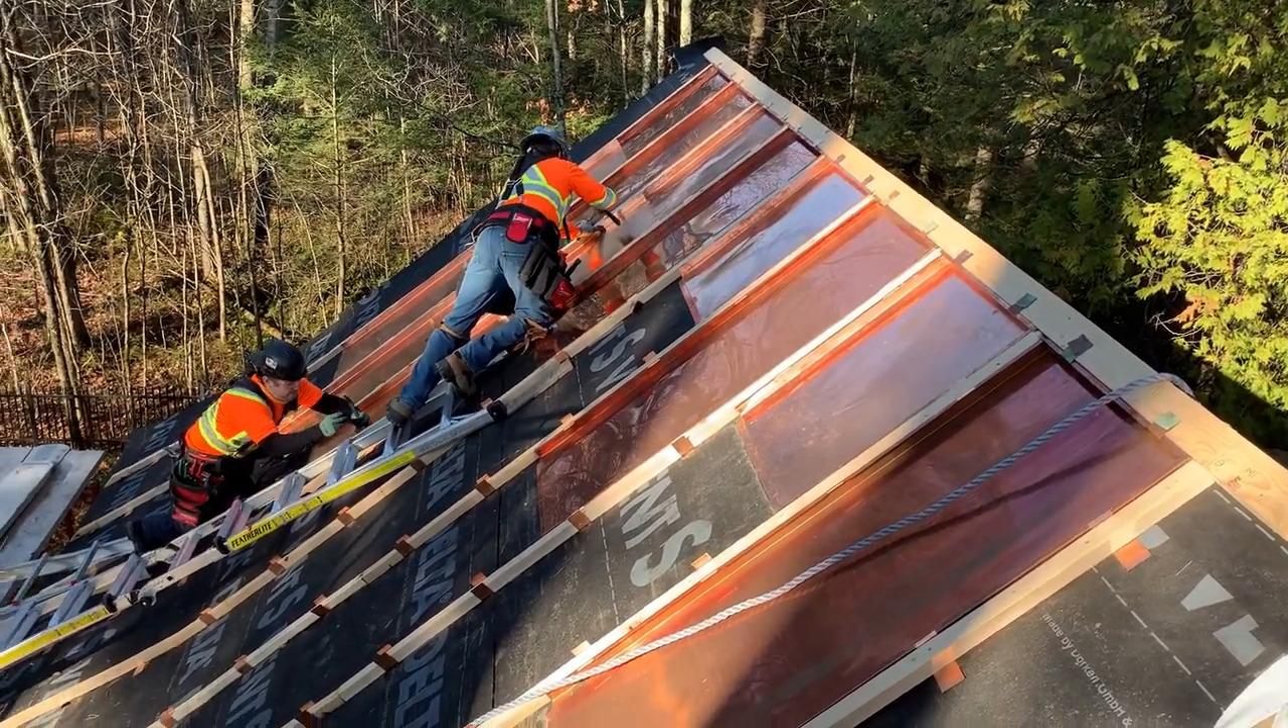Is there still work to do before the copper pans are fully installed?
Yes.